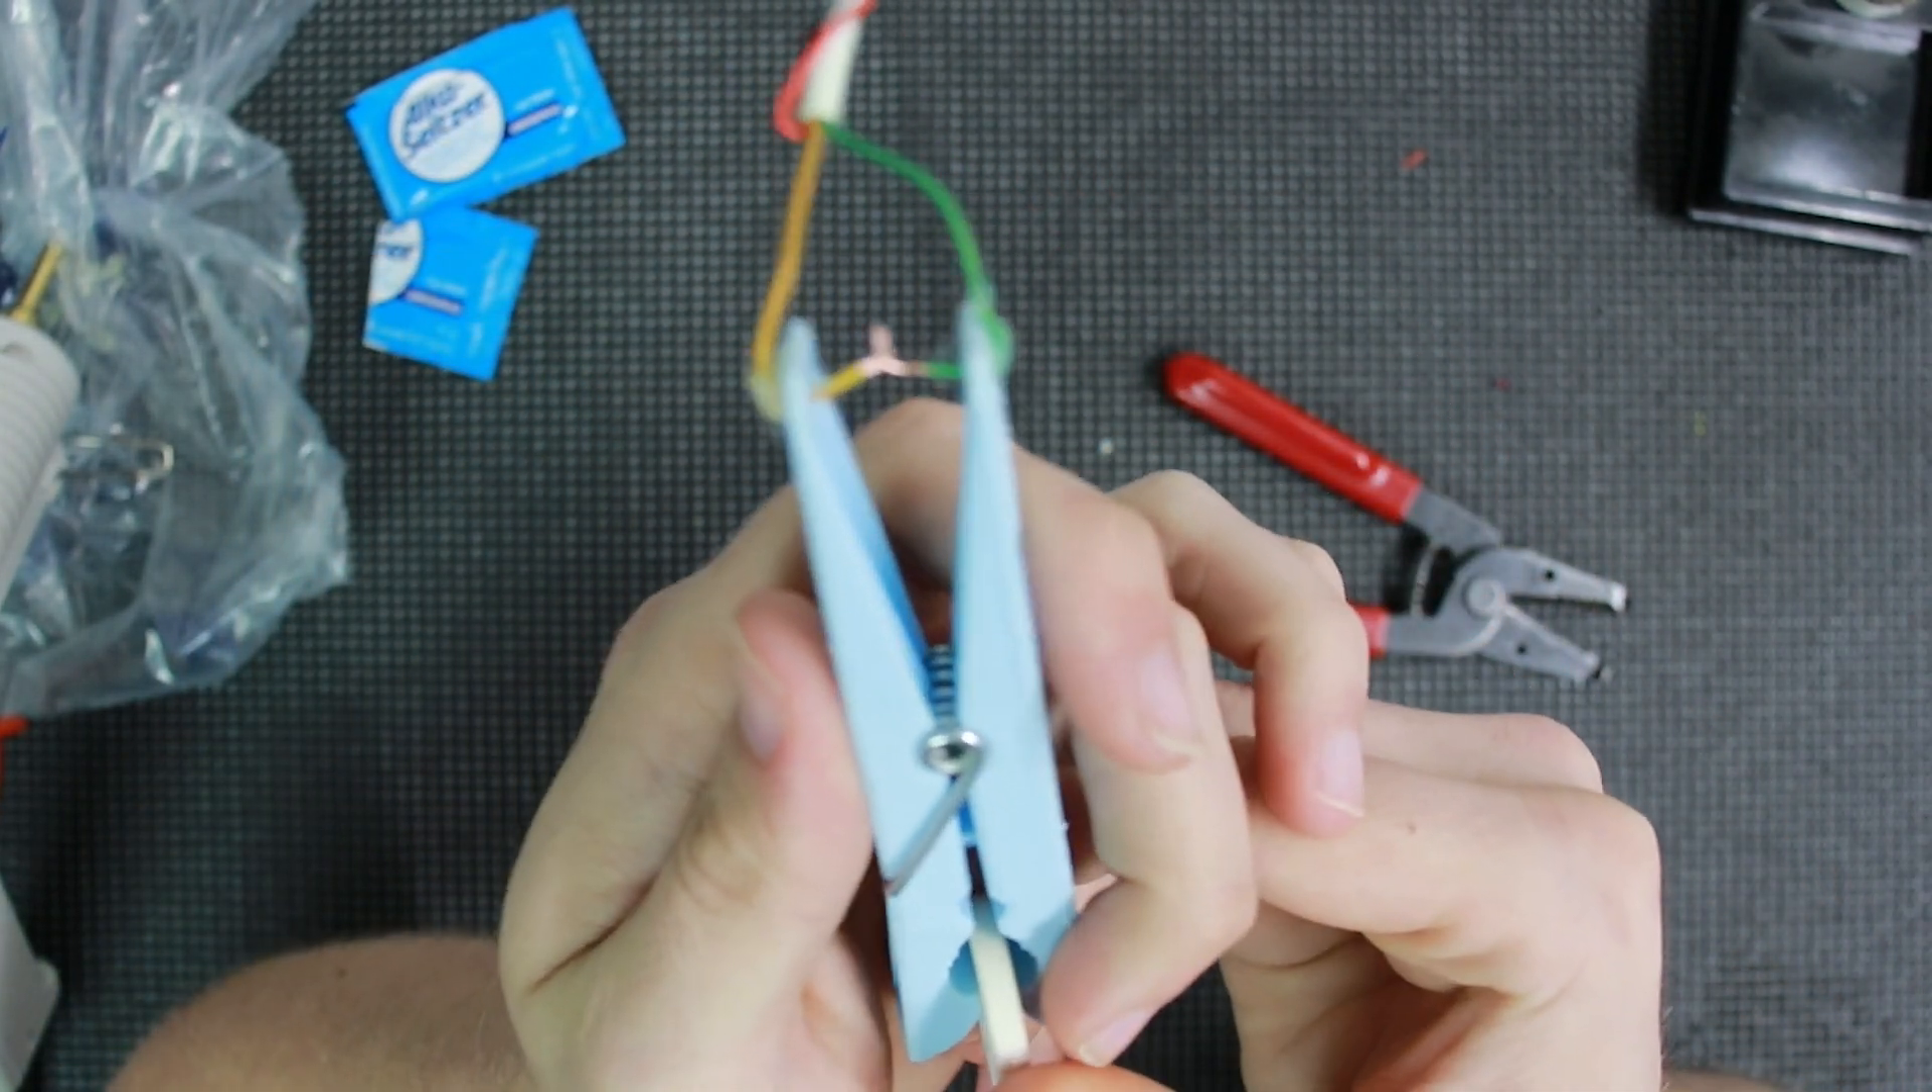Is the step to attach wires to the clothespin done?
Yes.